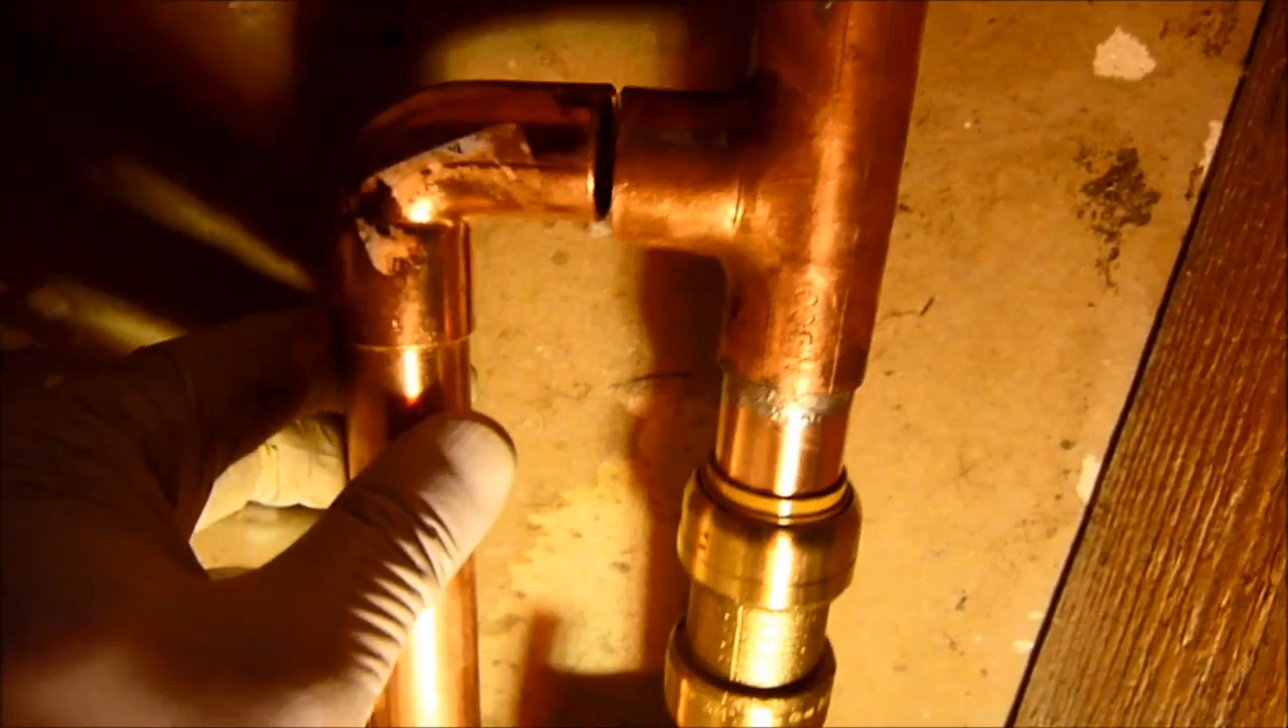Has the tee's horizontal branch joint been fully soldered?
No.